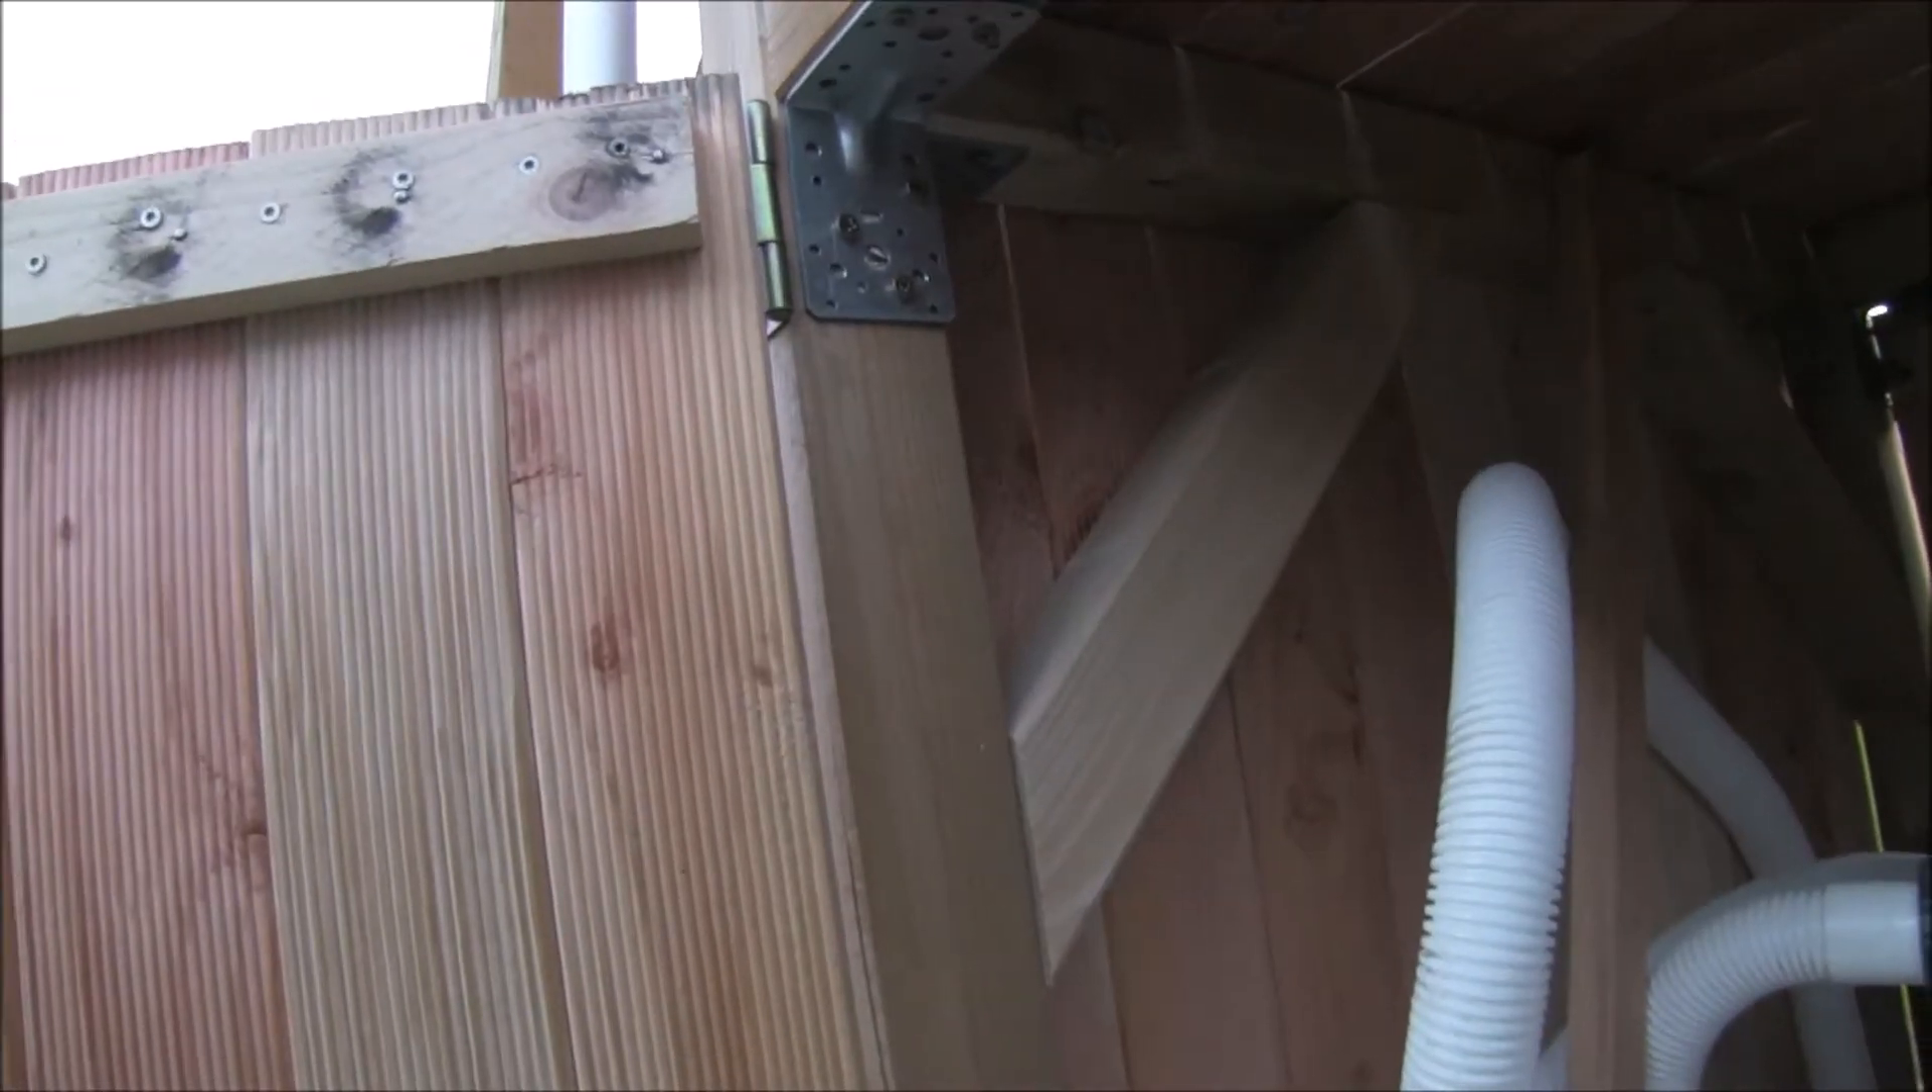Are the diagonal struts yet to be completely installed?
No.